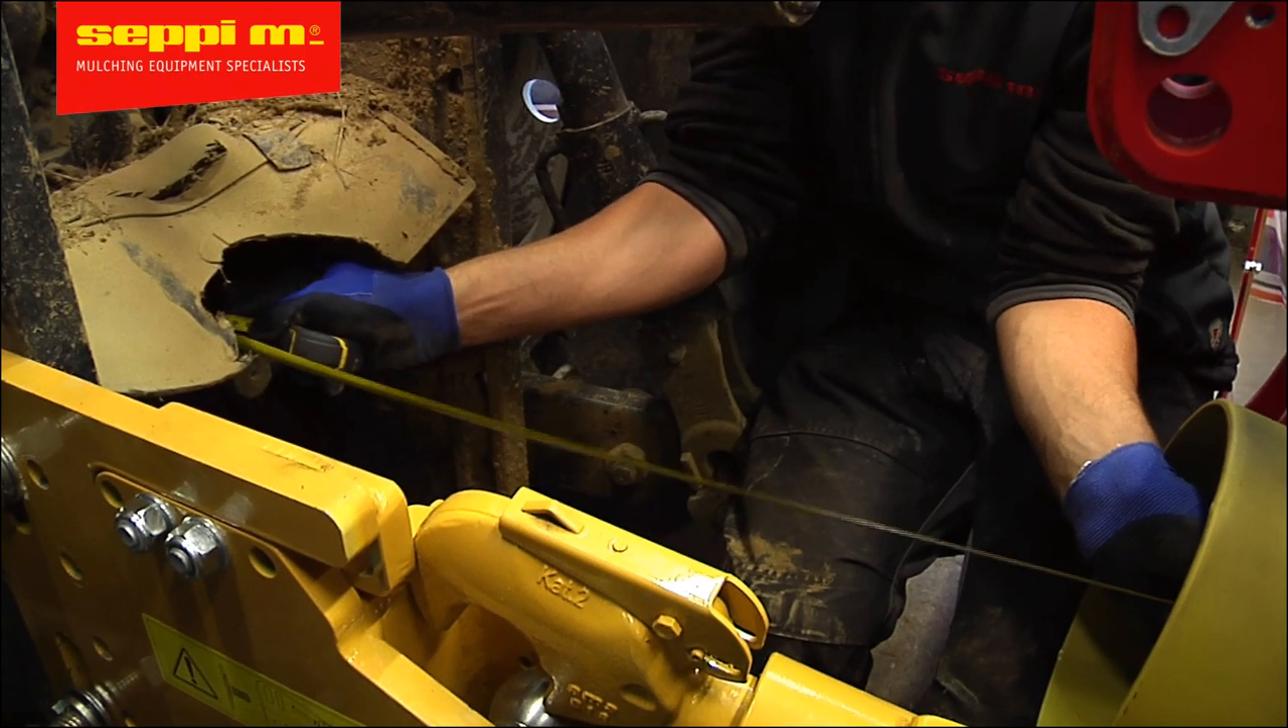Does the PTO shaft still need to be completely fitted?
Yes.